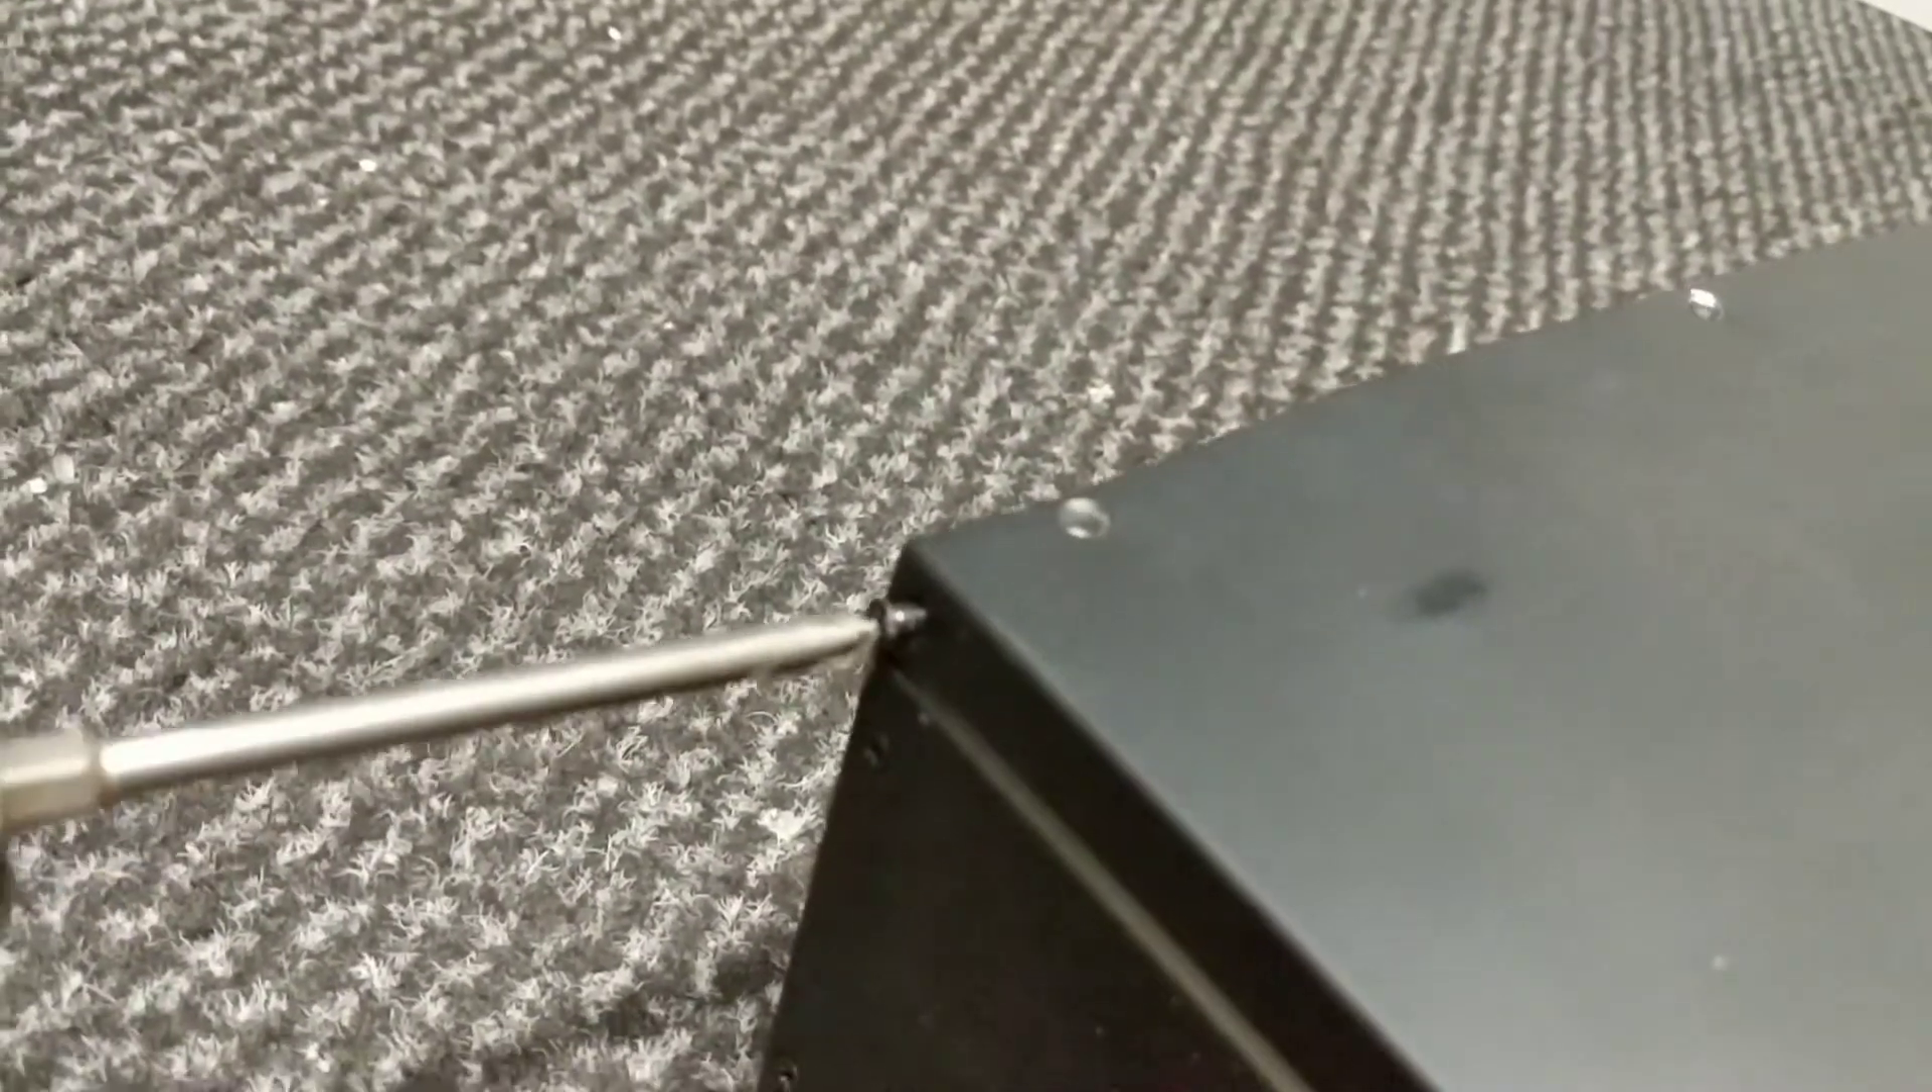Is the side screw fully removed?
No.